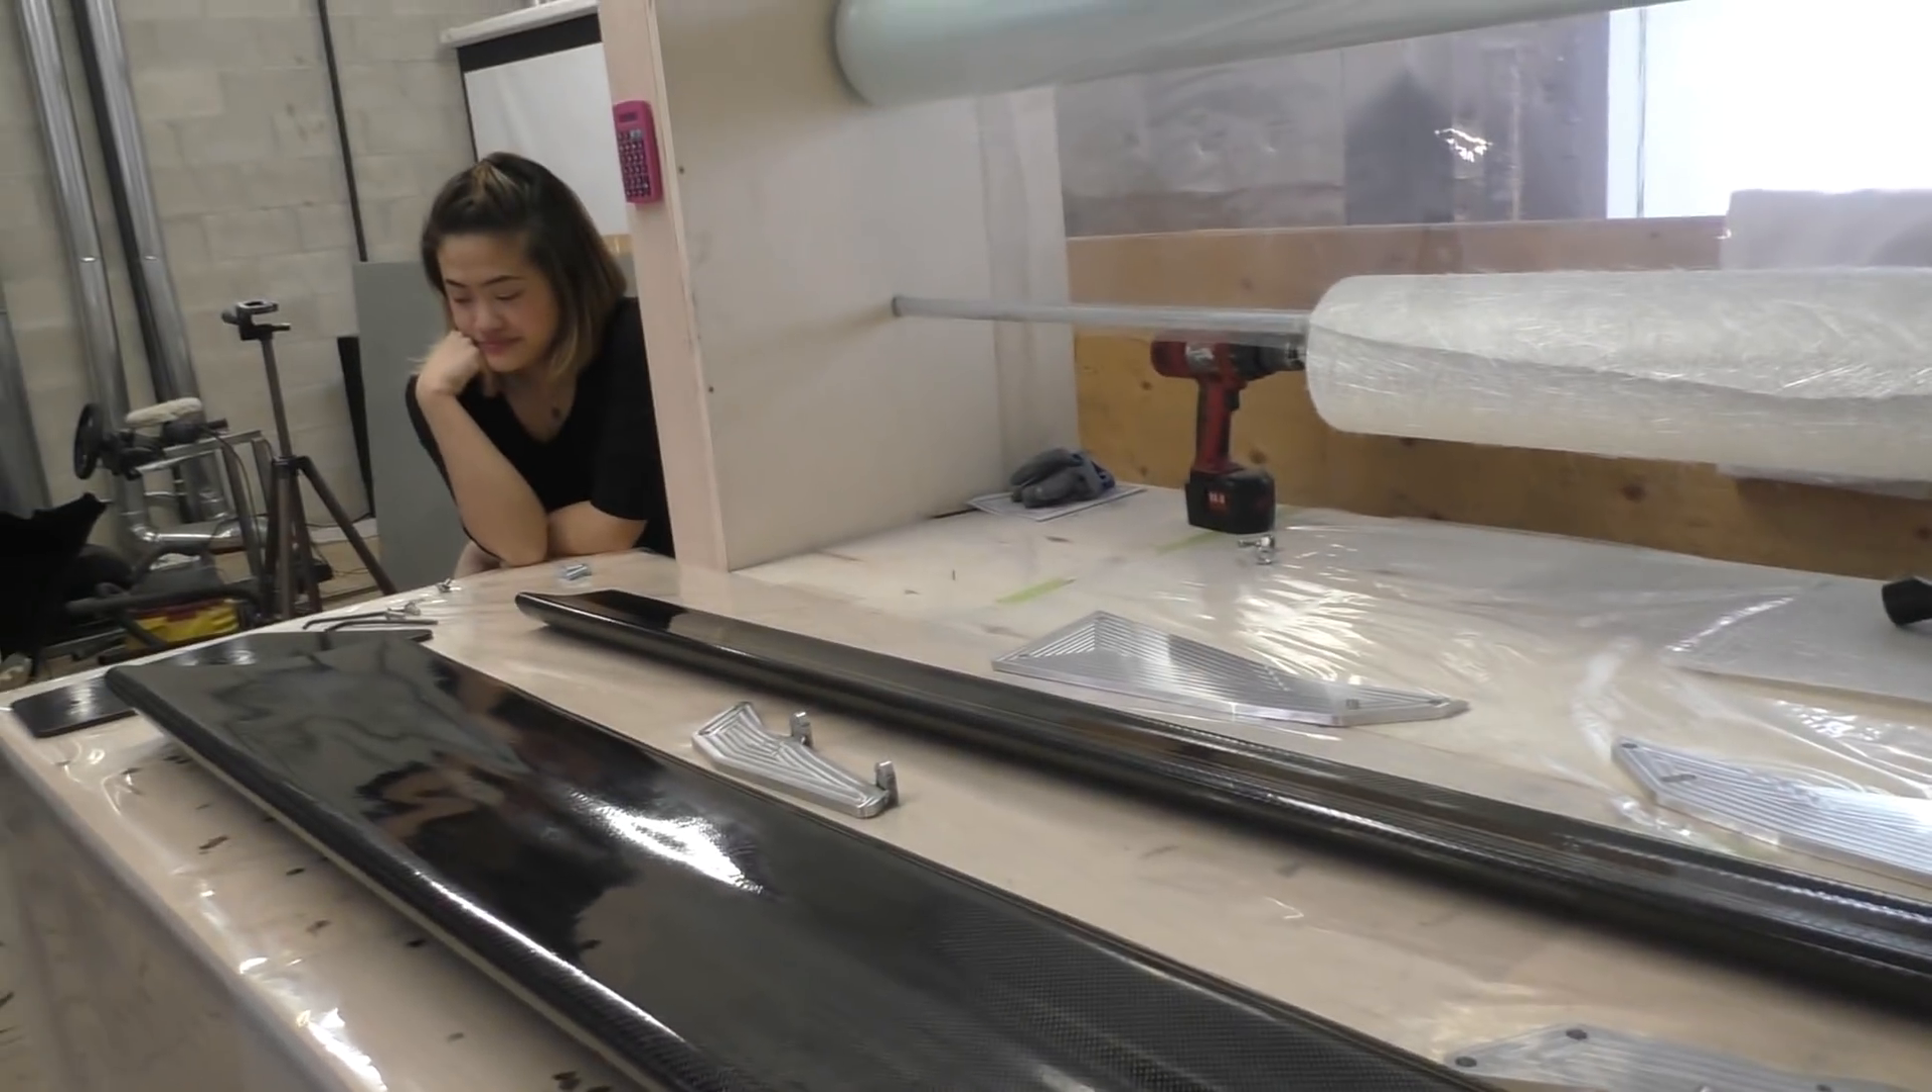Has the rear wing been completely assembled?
No.